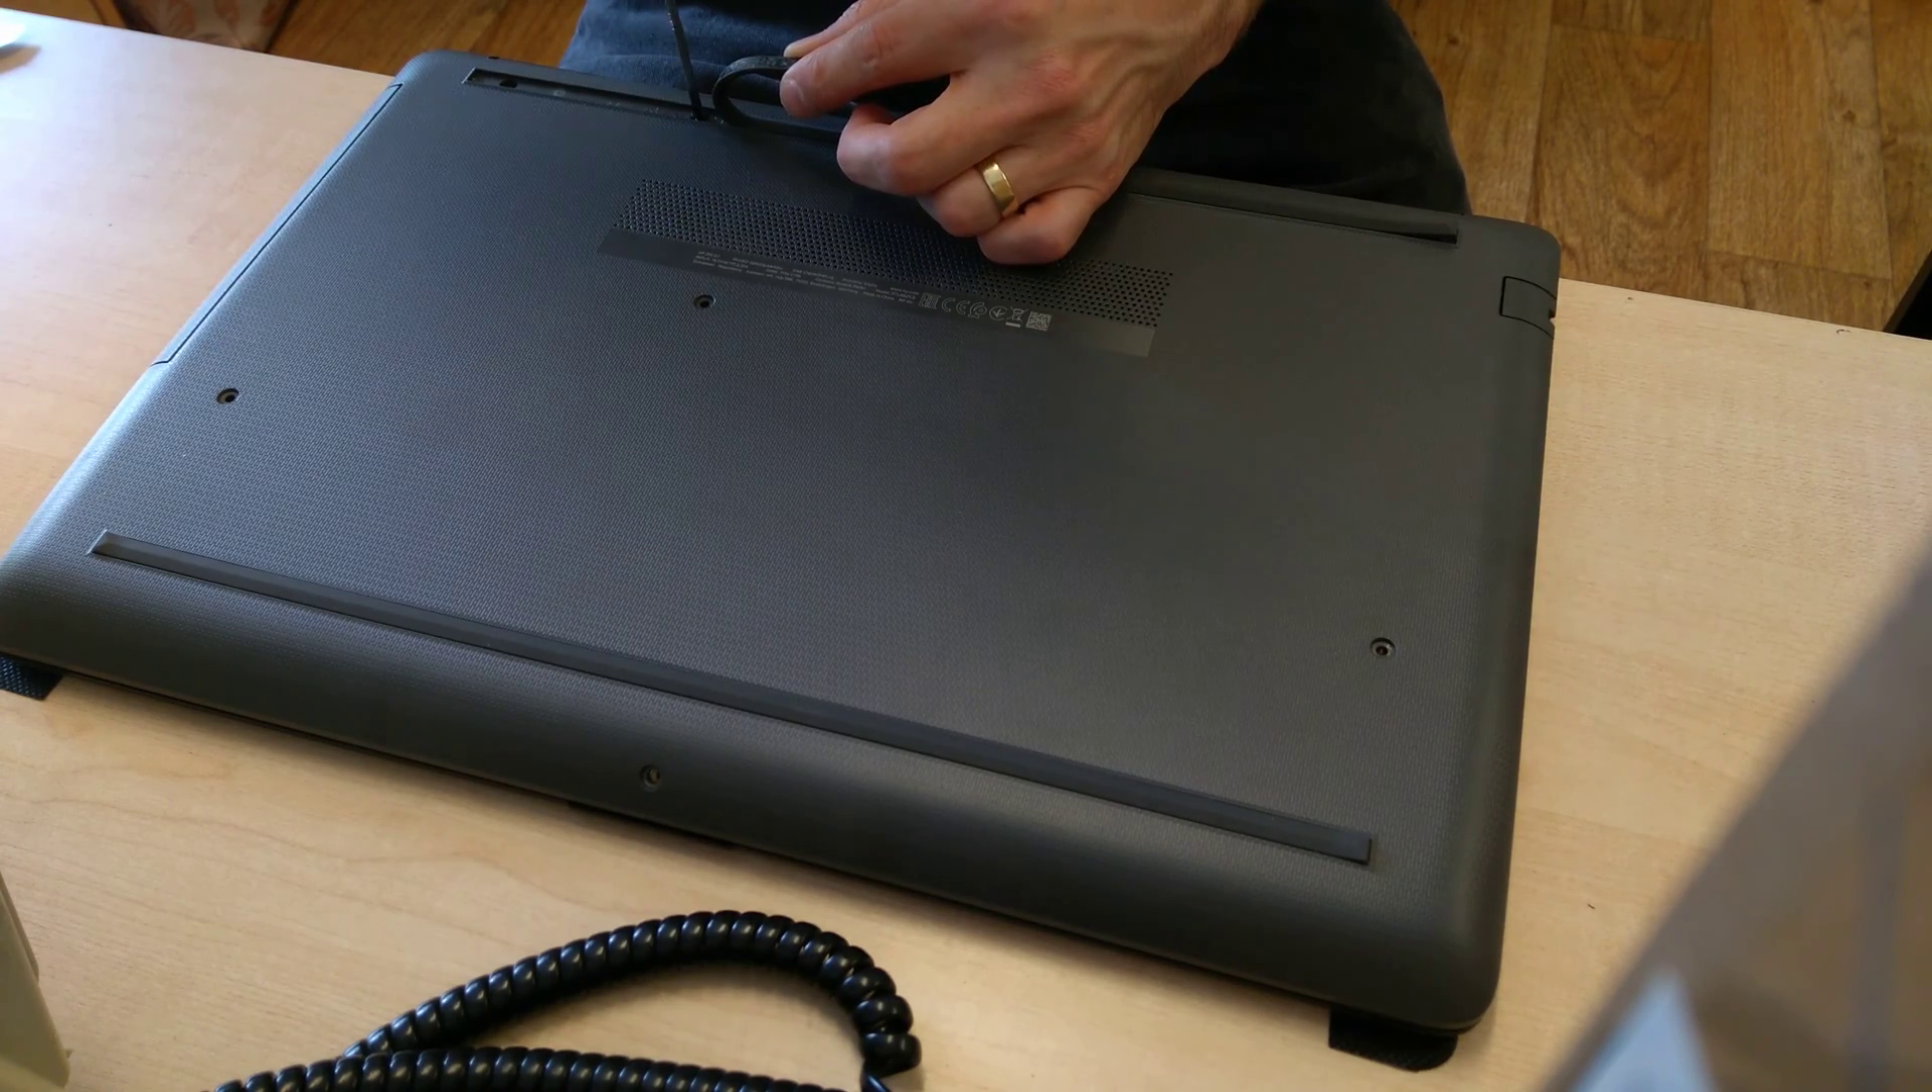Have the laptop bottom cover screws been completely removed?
No.